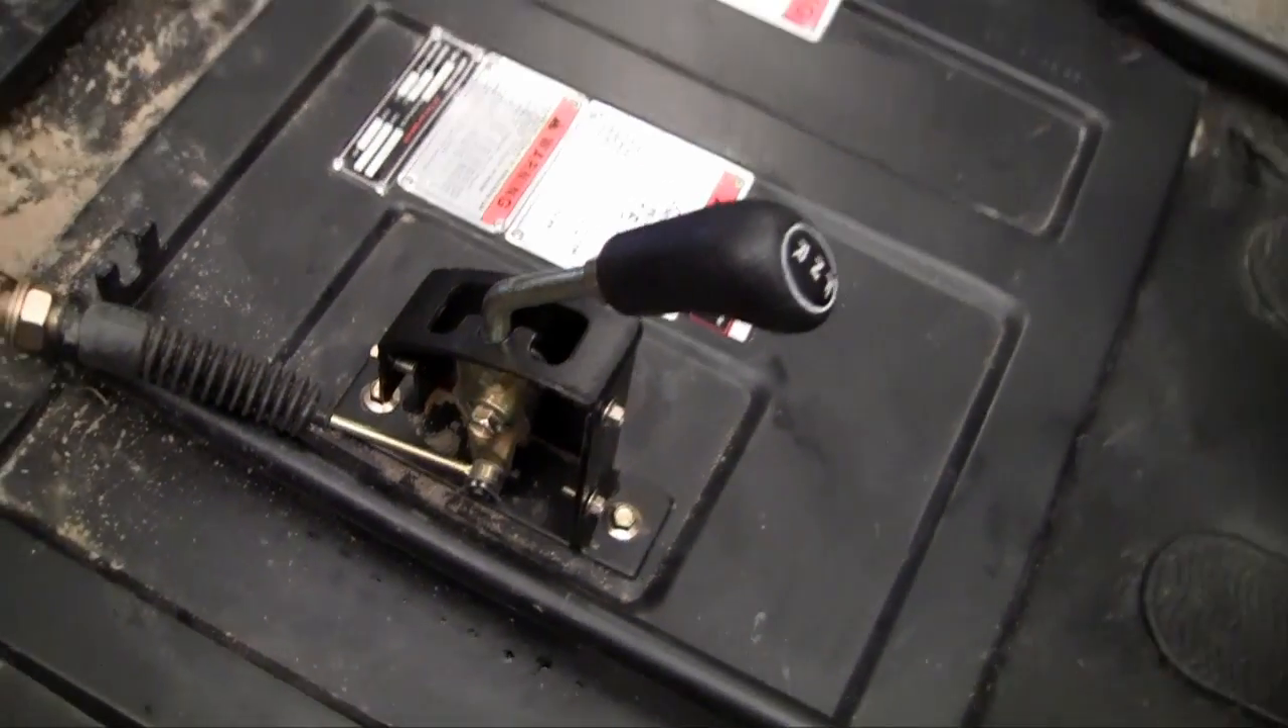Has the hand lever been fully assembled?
Yes.